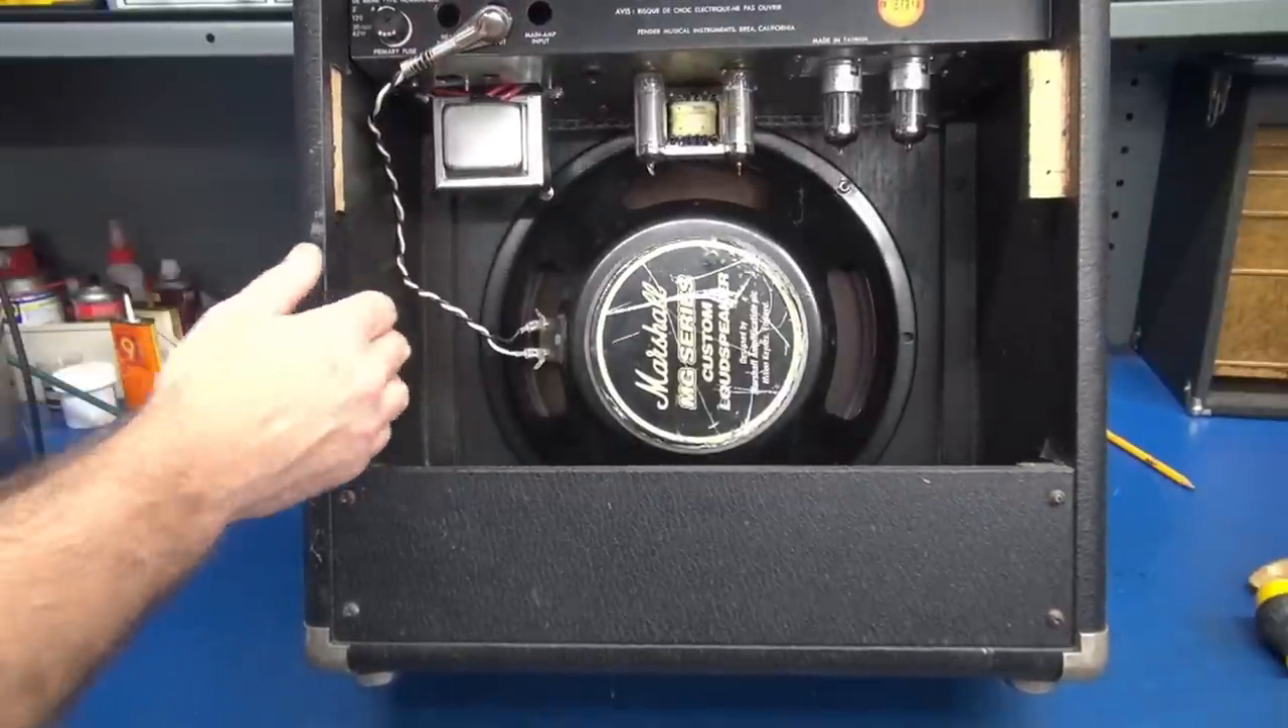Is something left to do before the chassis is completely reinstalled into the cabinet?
No.